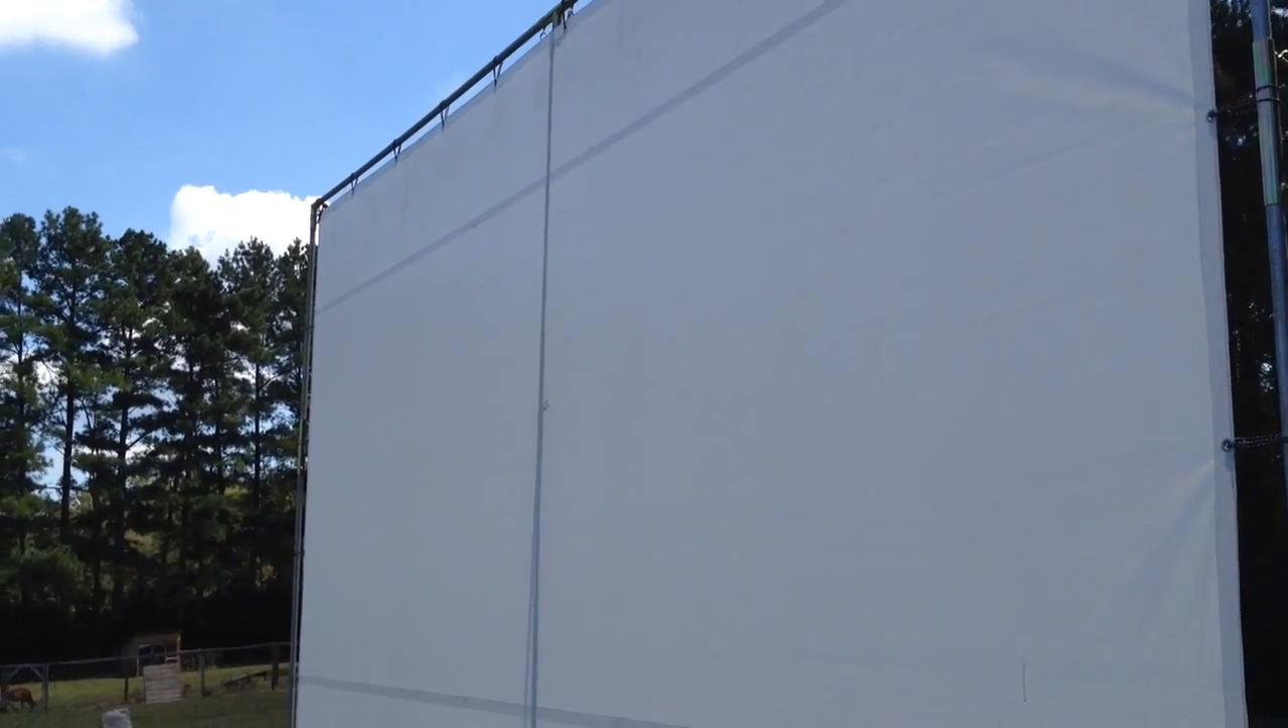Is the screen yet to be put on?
No.